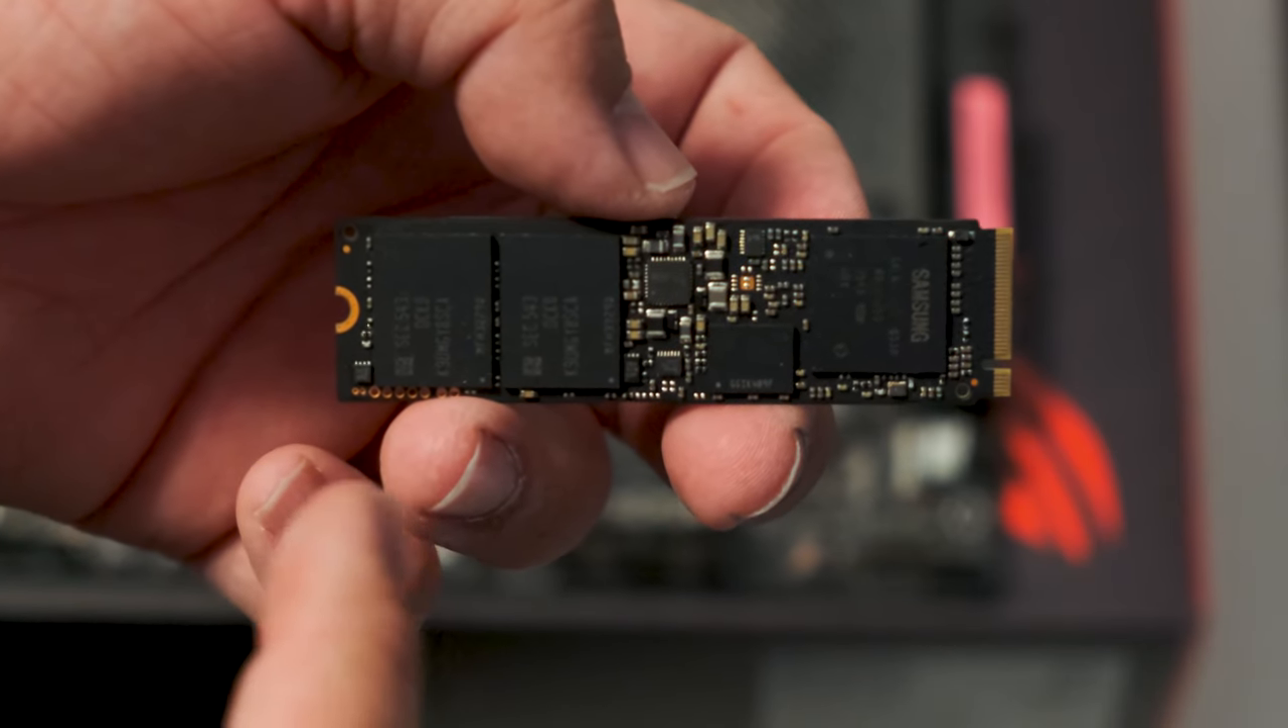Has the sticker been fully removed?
Yes.